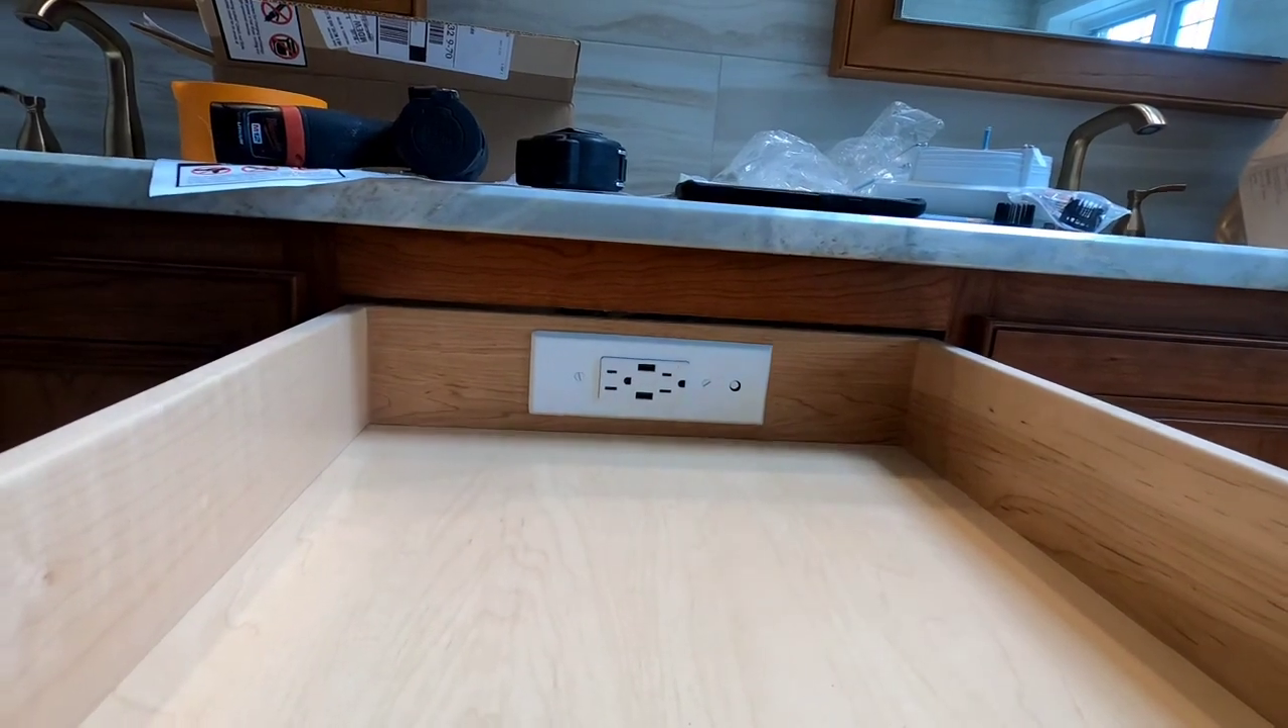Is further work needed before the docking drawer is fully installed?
No.